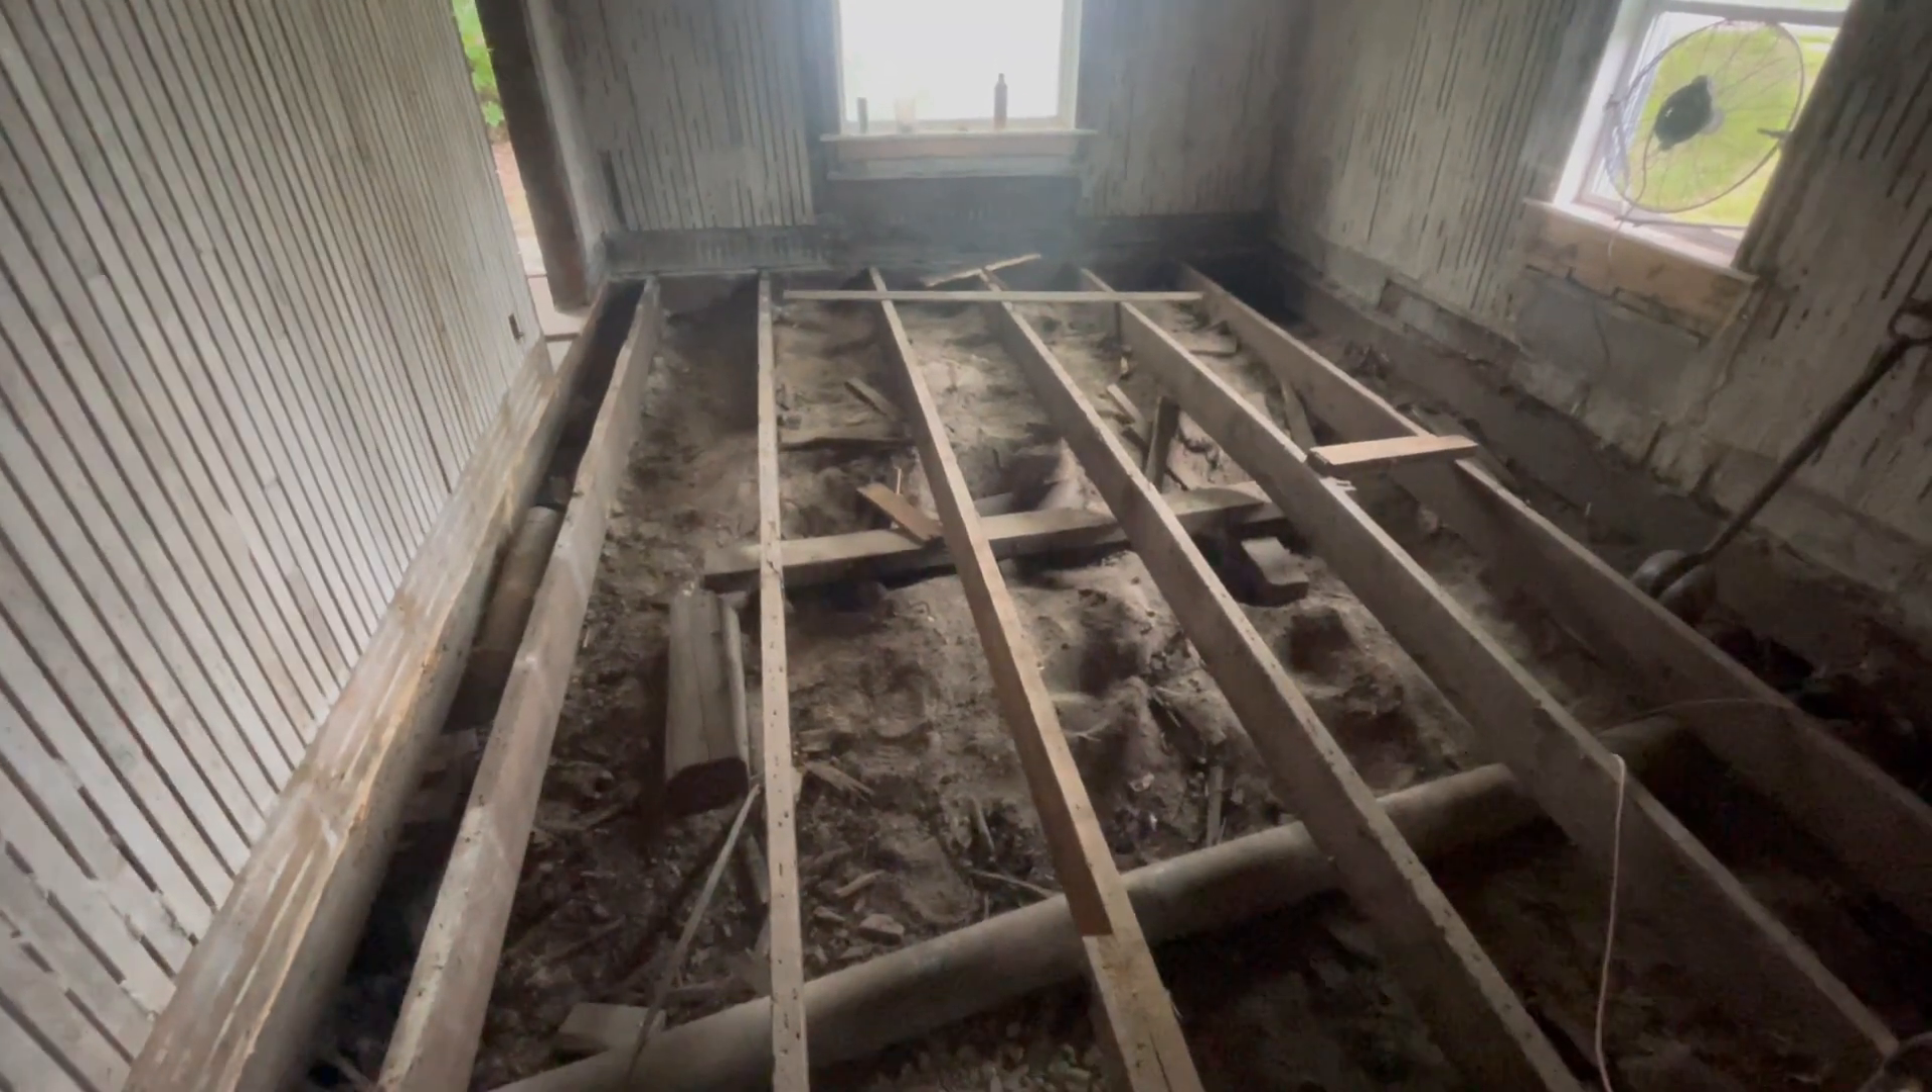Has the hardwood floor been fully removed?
Yes.